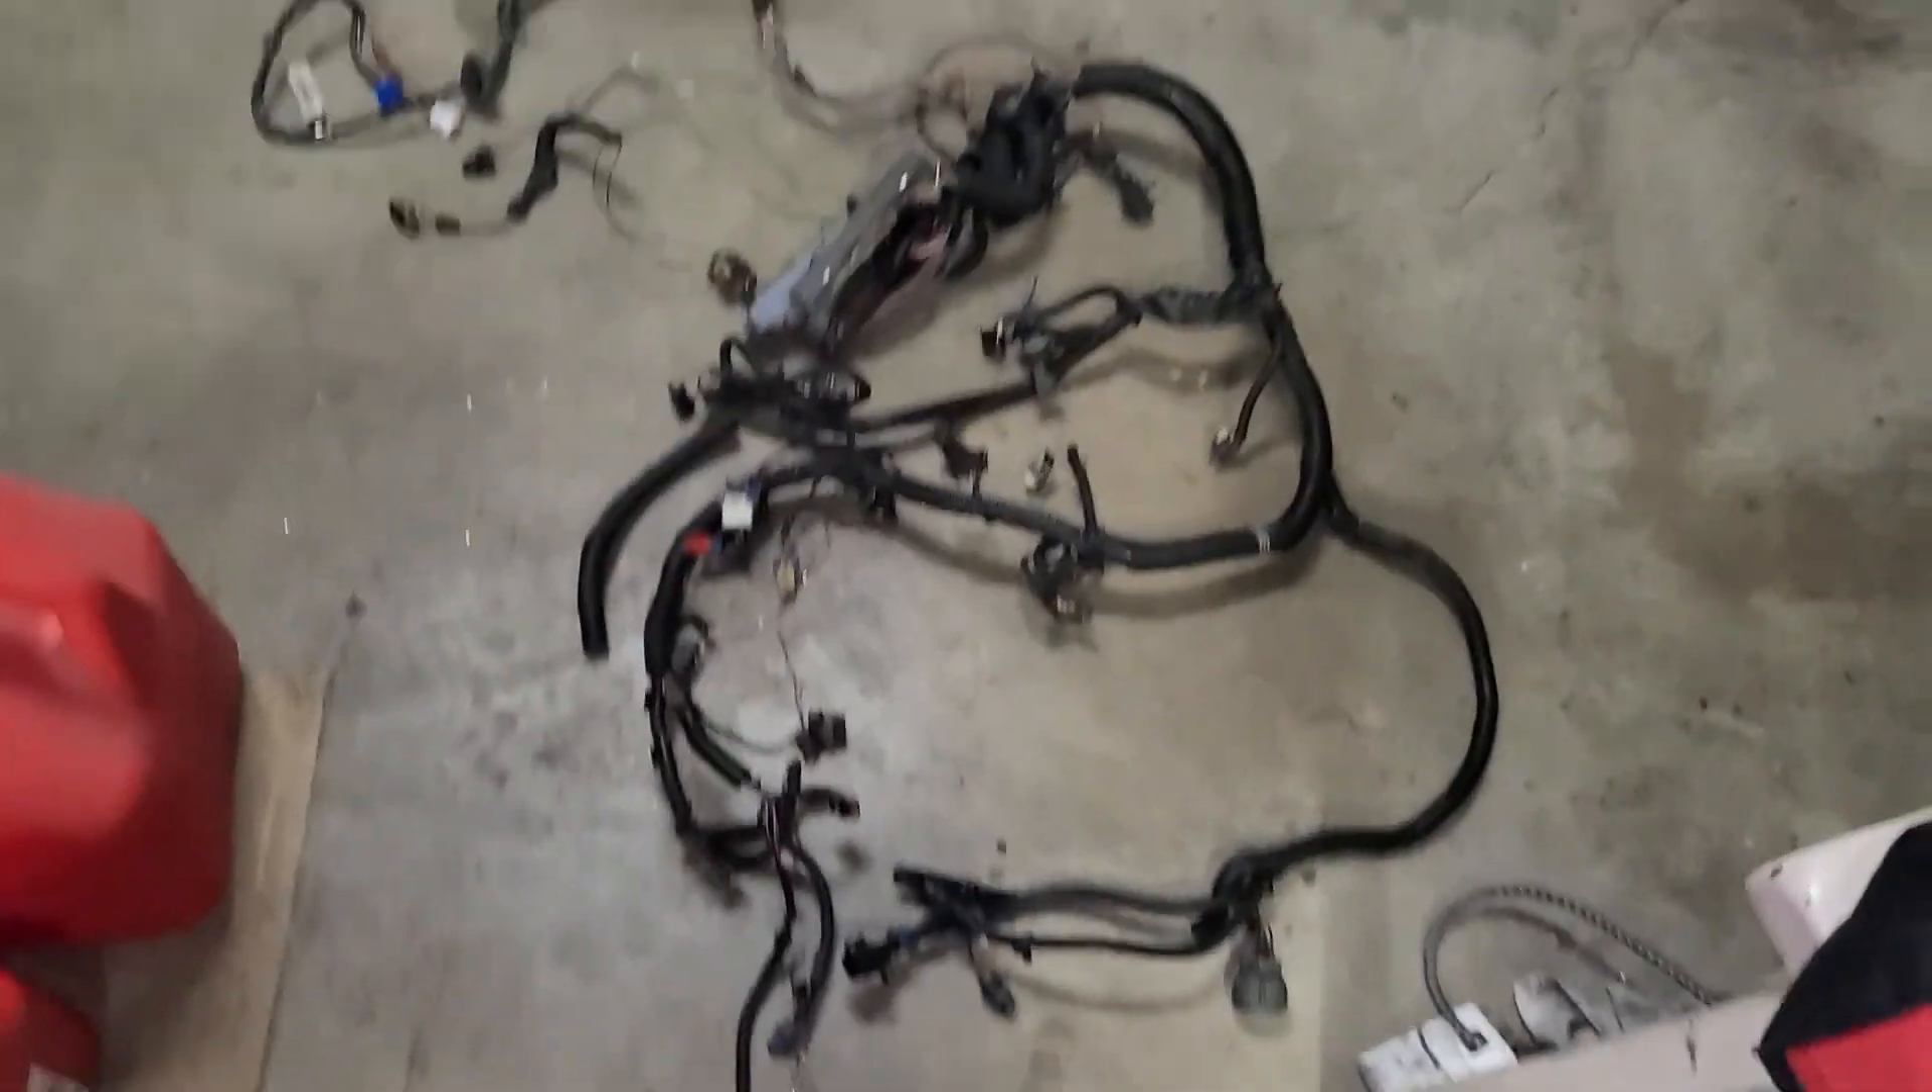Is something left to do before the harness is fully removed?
No.